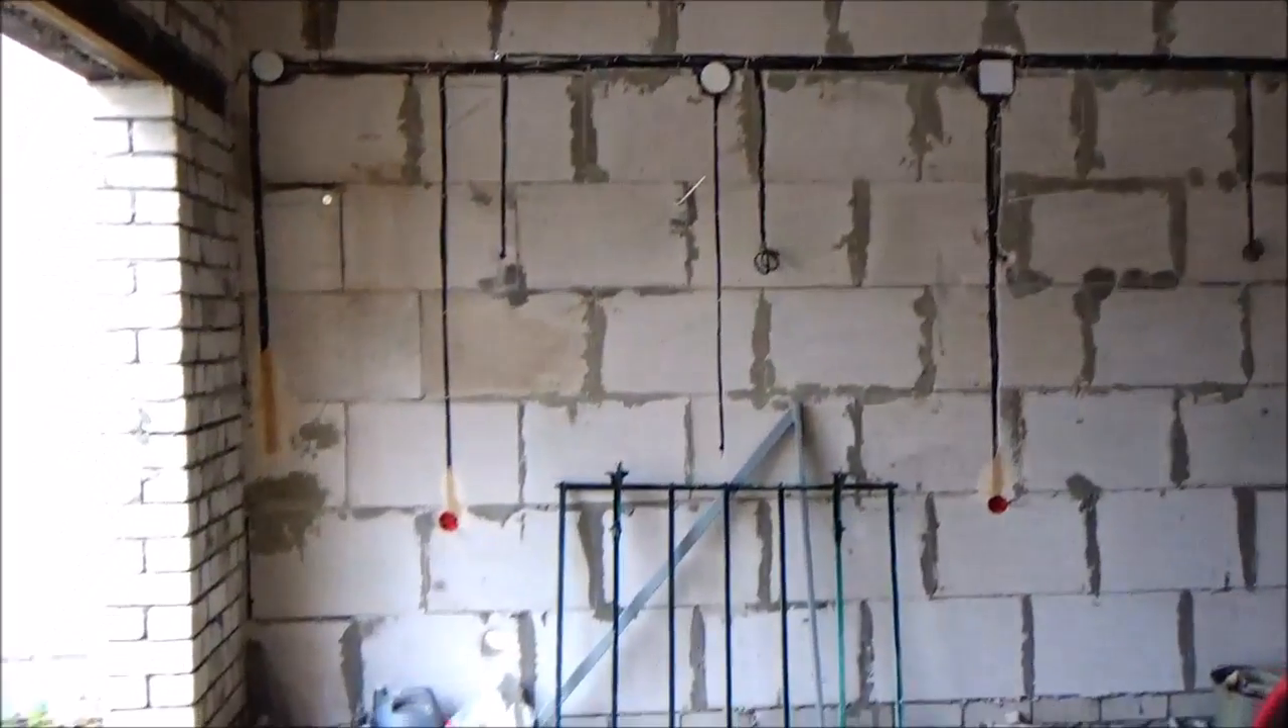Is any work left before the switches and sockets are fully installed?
Yes.